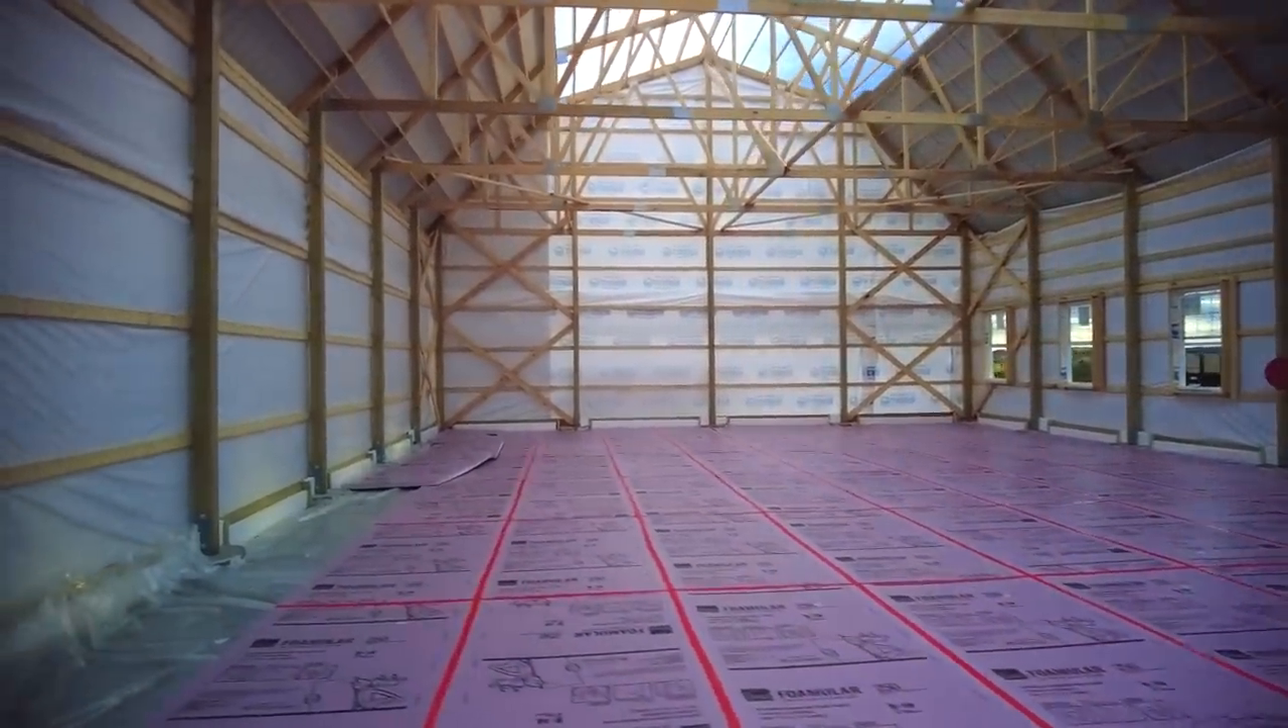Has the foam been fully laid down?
No.